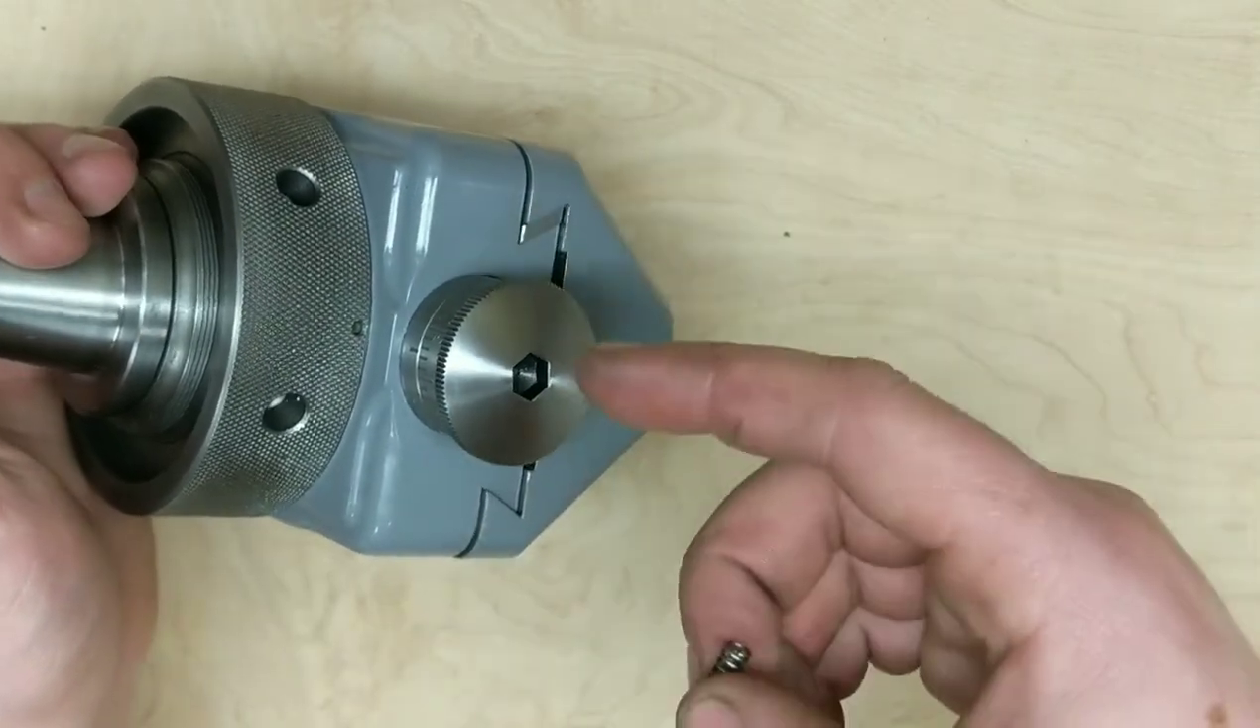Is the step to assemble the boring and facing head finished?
No.